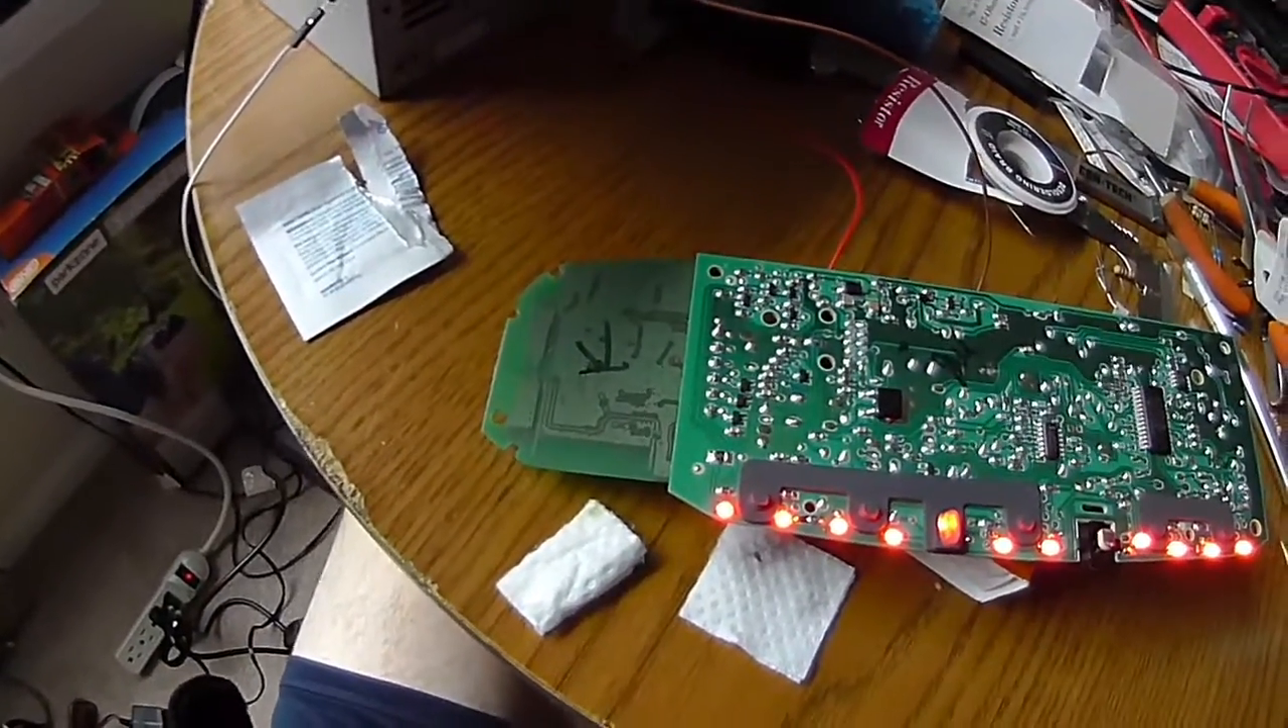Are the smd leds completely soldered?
Yes.